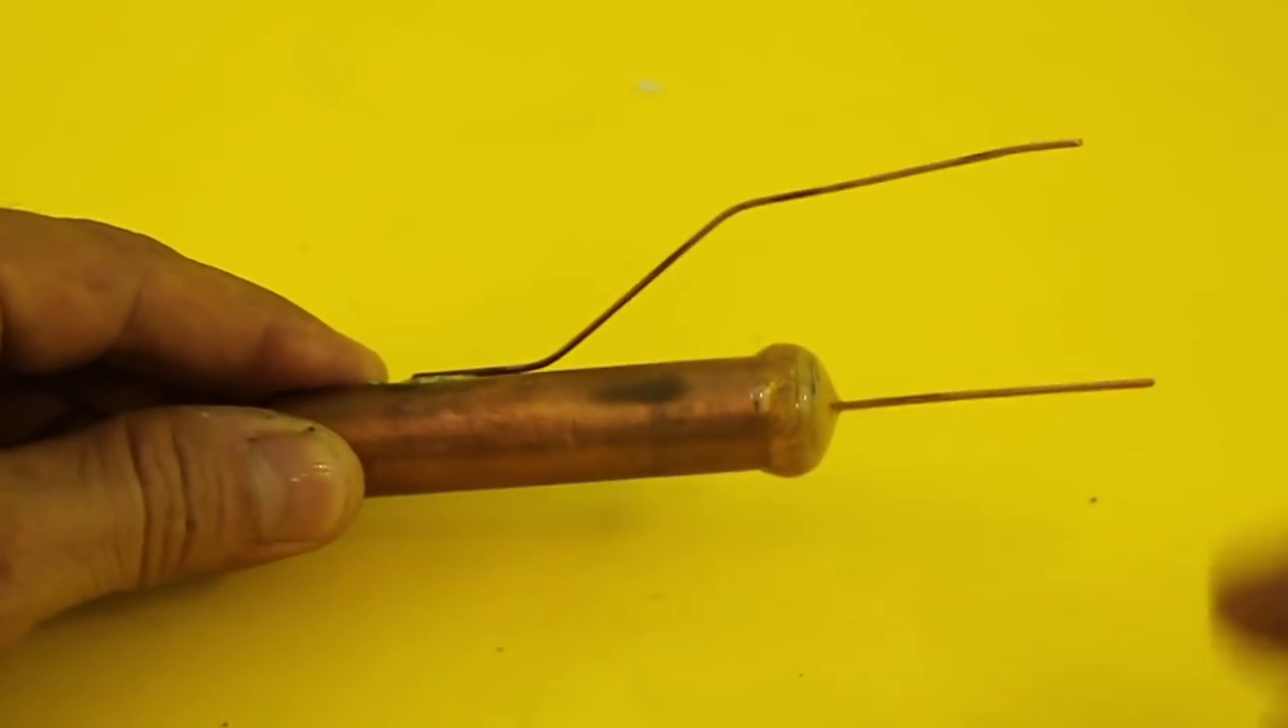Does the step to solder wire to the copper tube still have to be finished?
No.